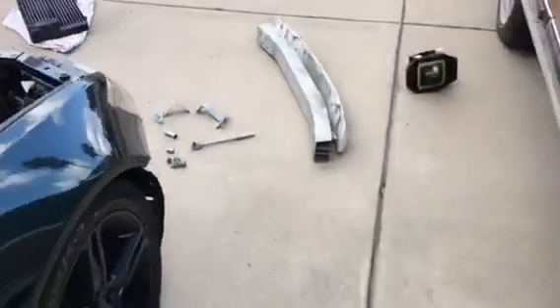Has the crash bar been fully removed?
Yes.